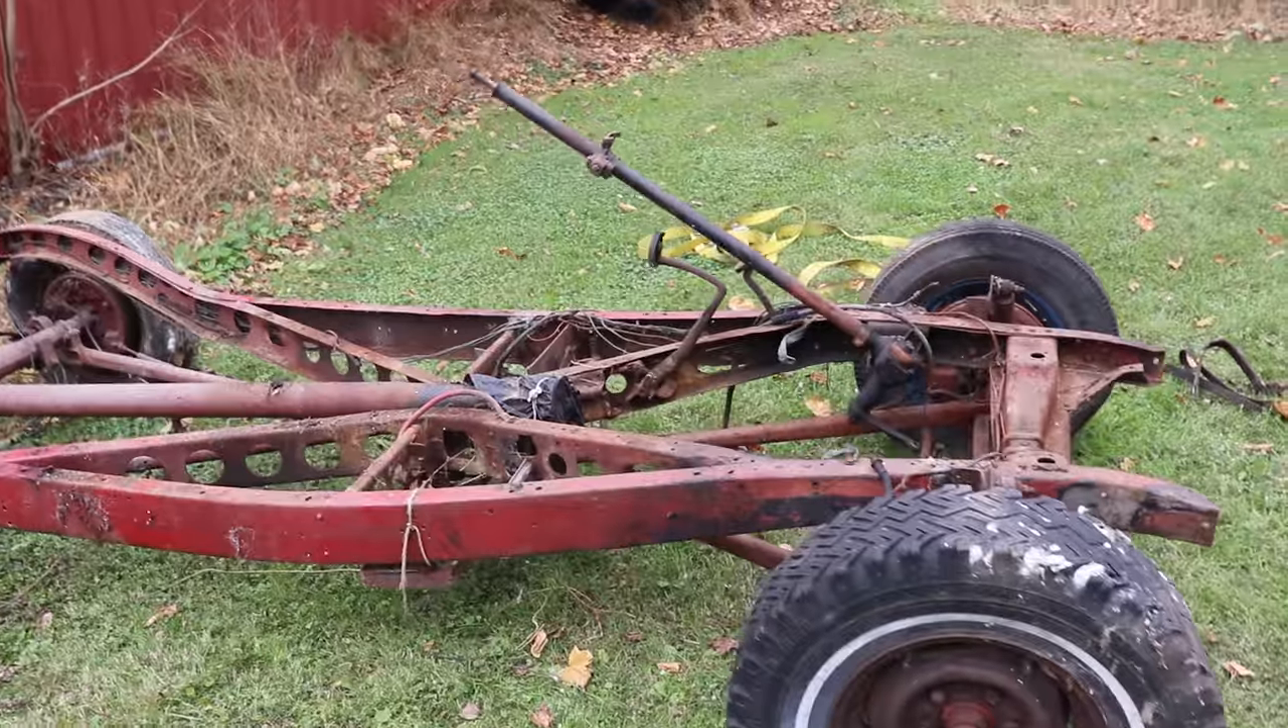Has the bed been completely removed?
Yes.